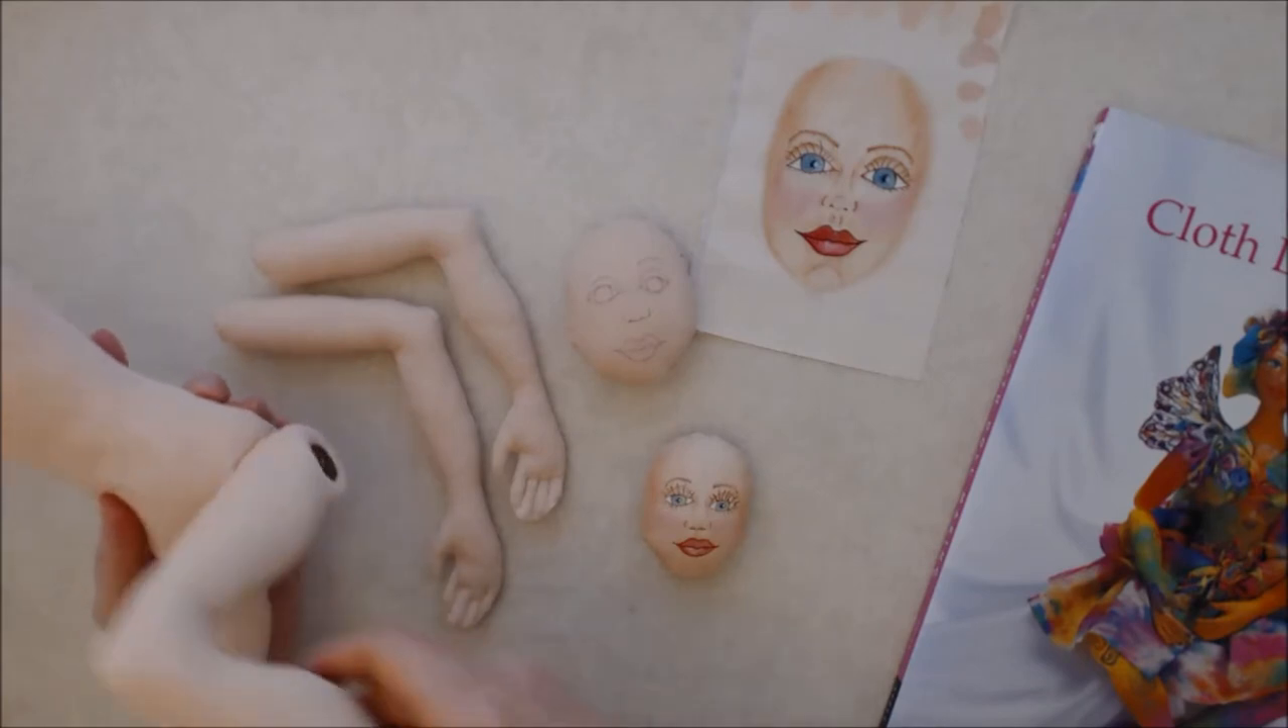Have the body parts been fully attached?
No.